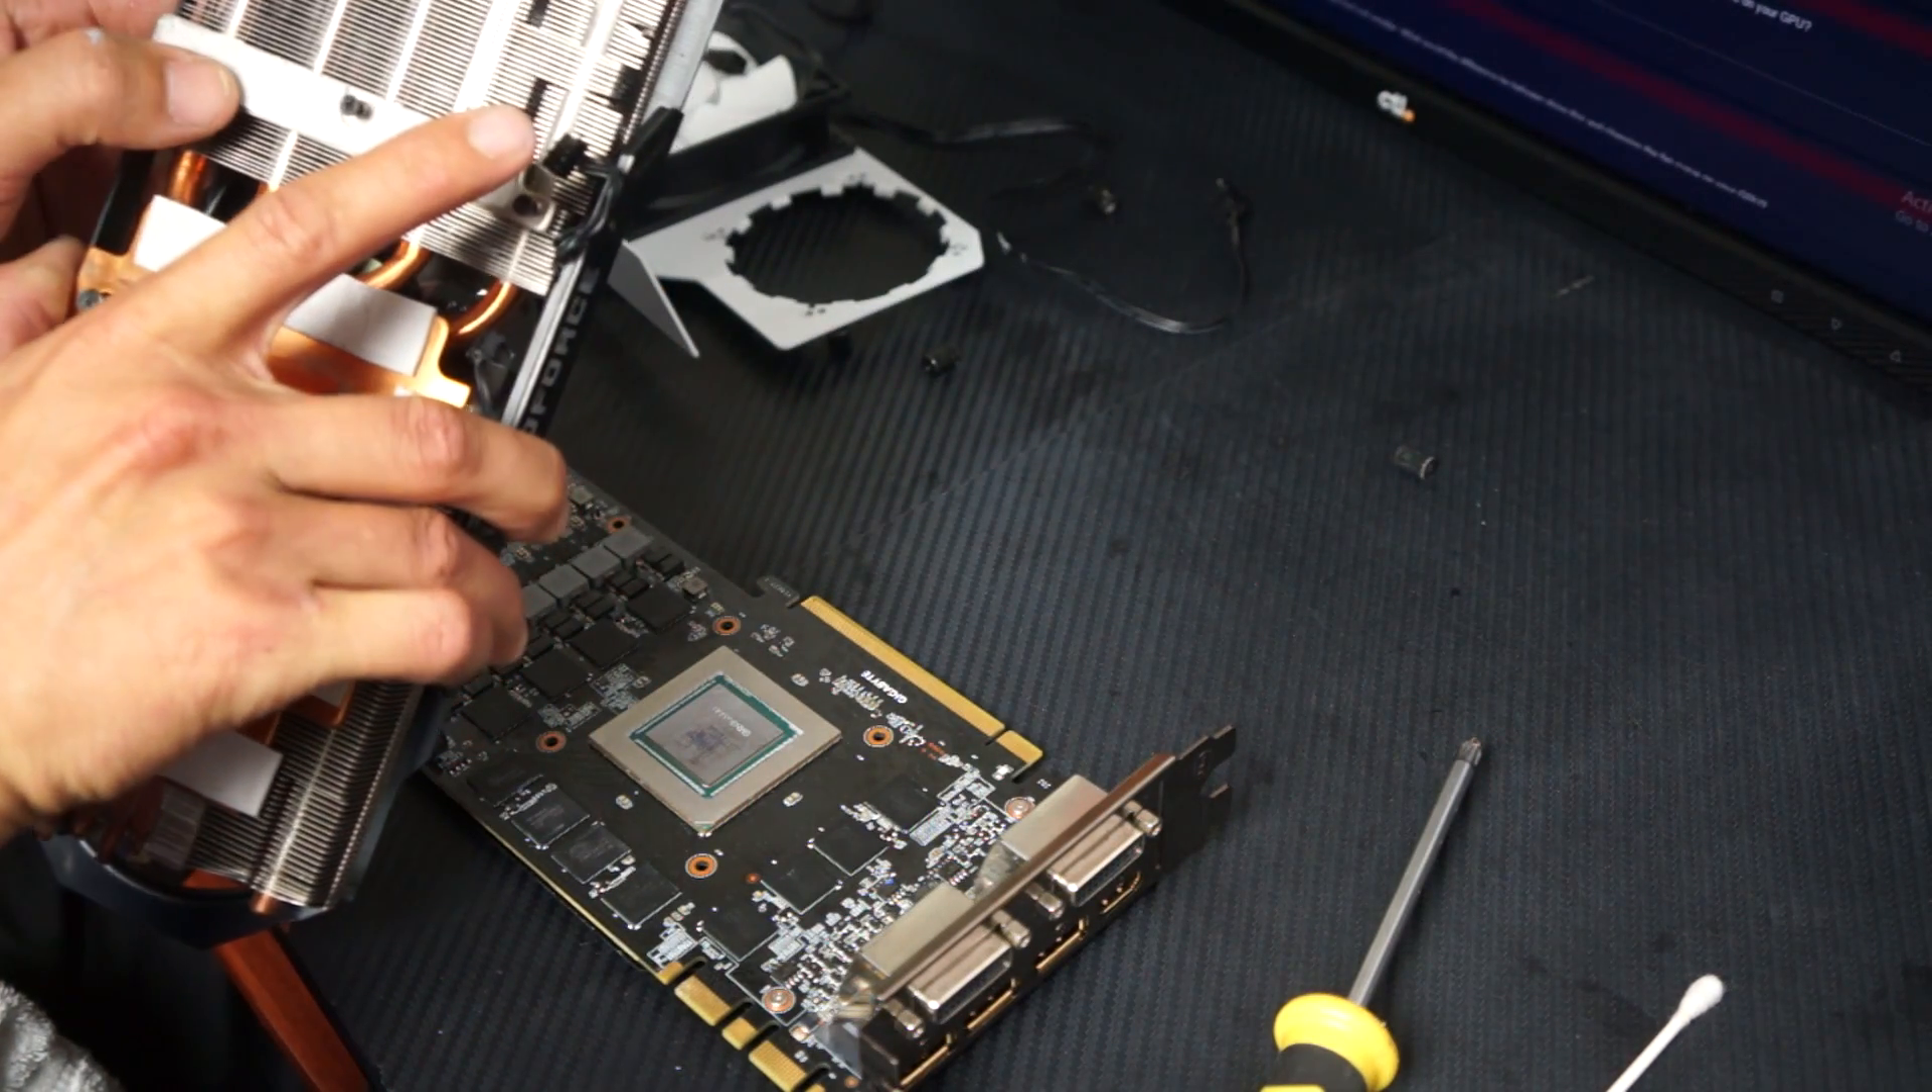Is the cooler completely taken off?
Yes.